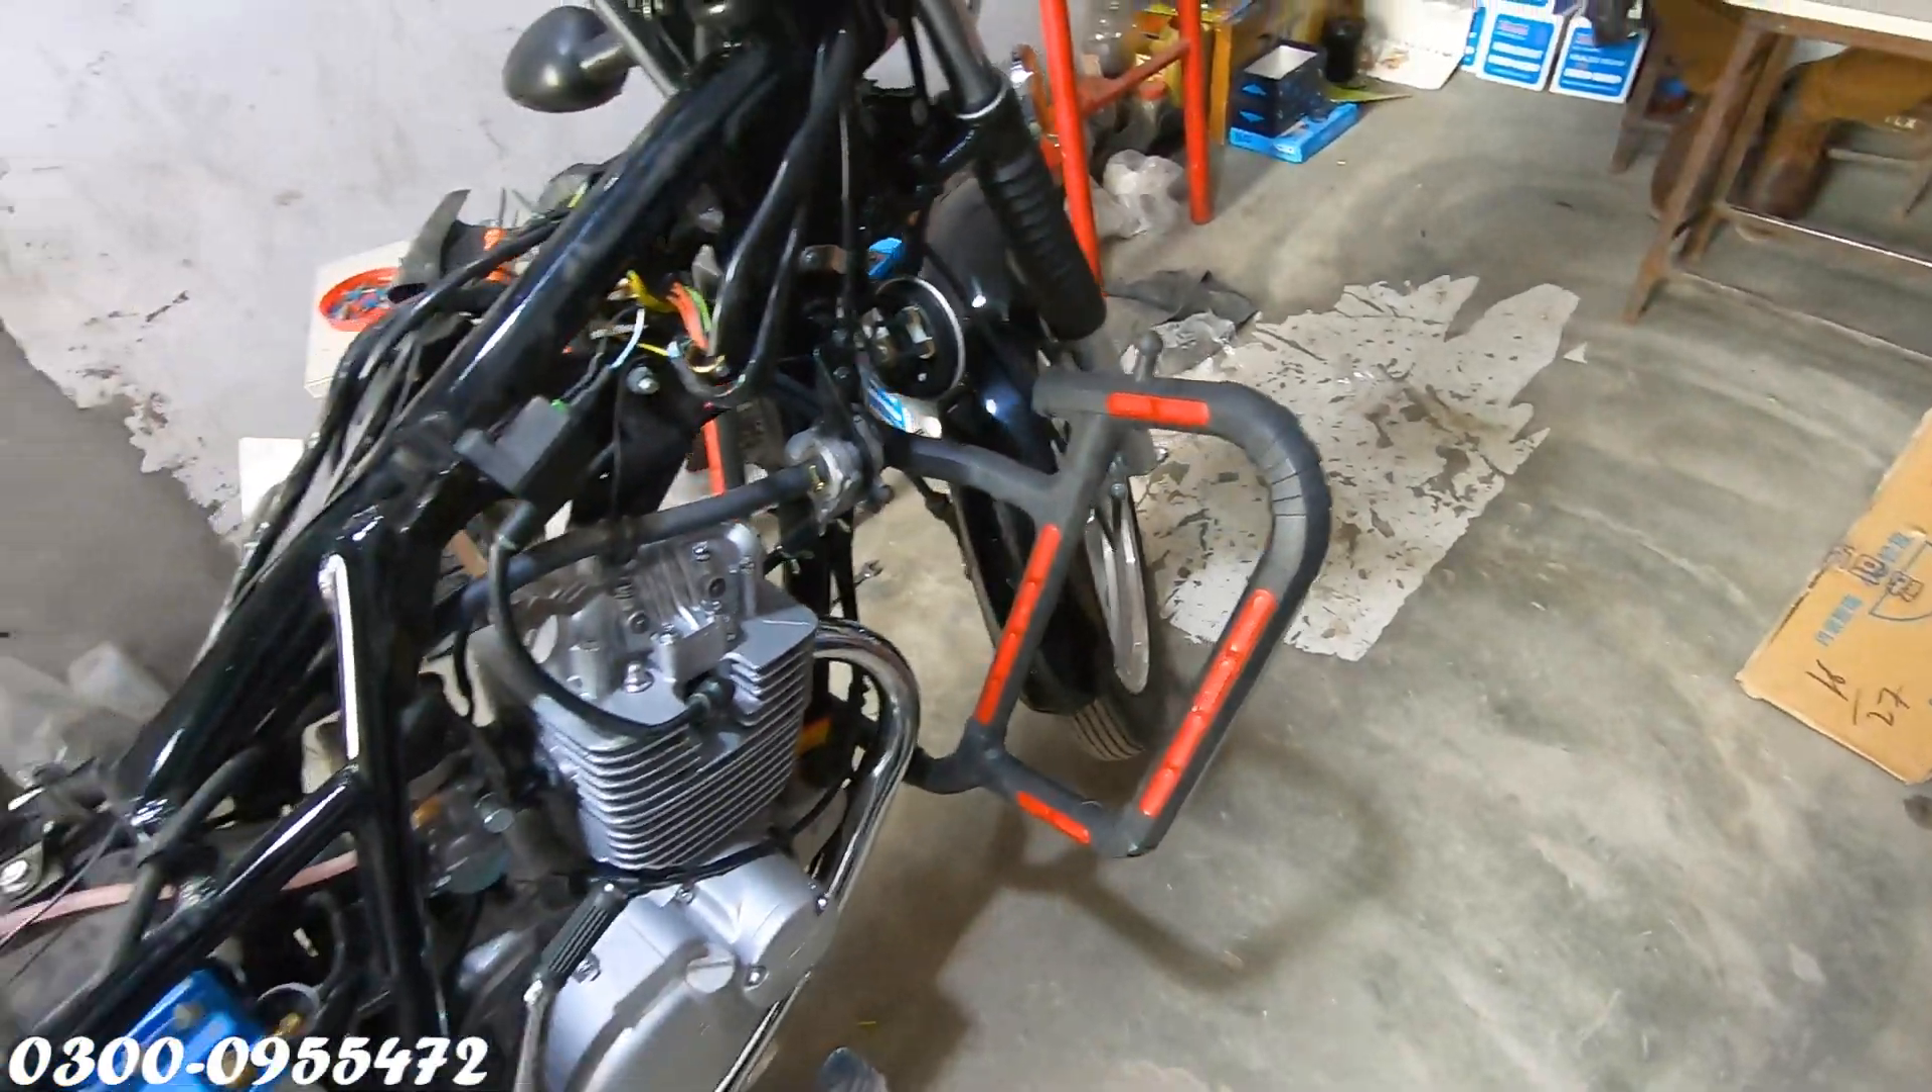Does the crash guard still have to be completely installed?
No.